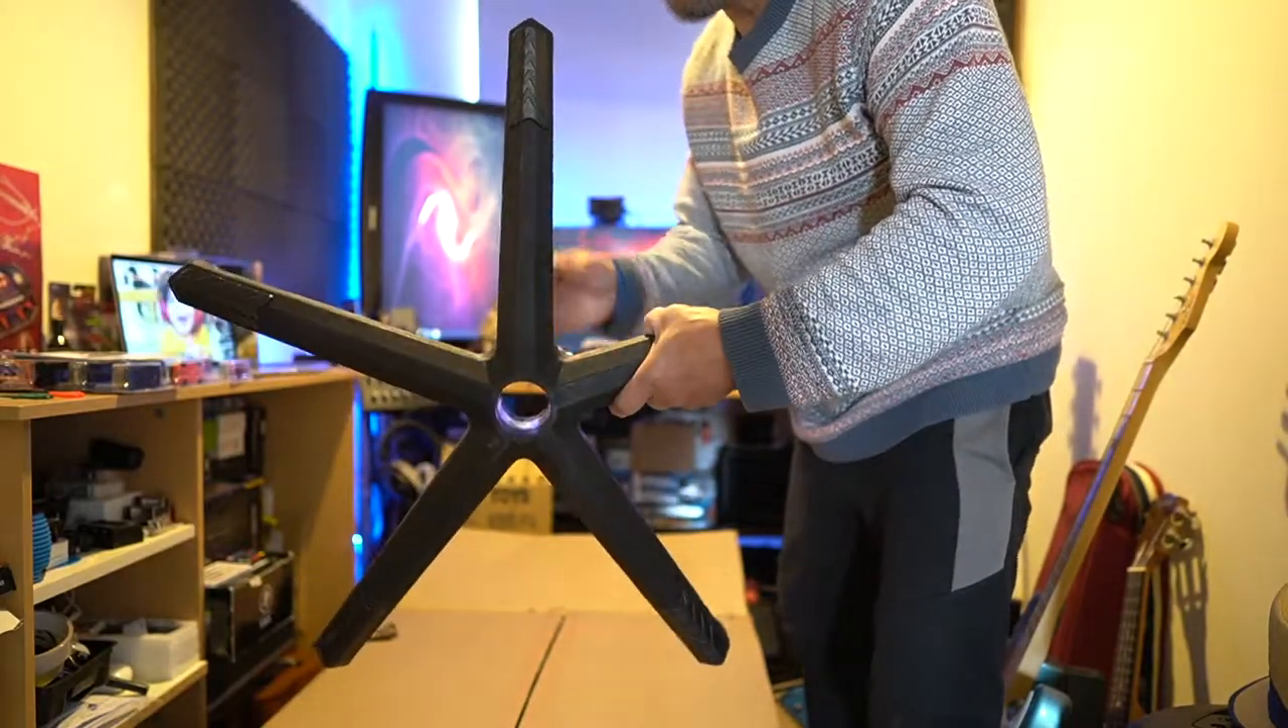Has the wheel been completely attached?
No.